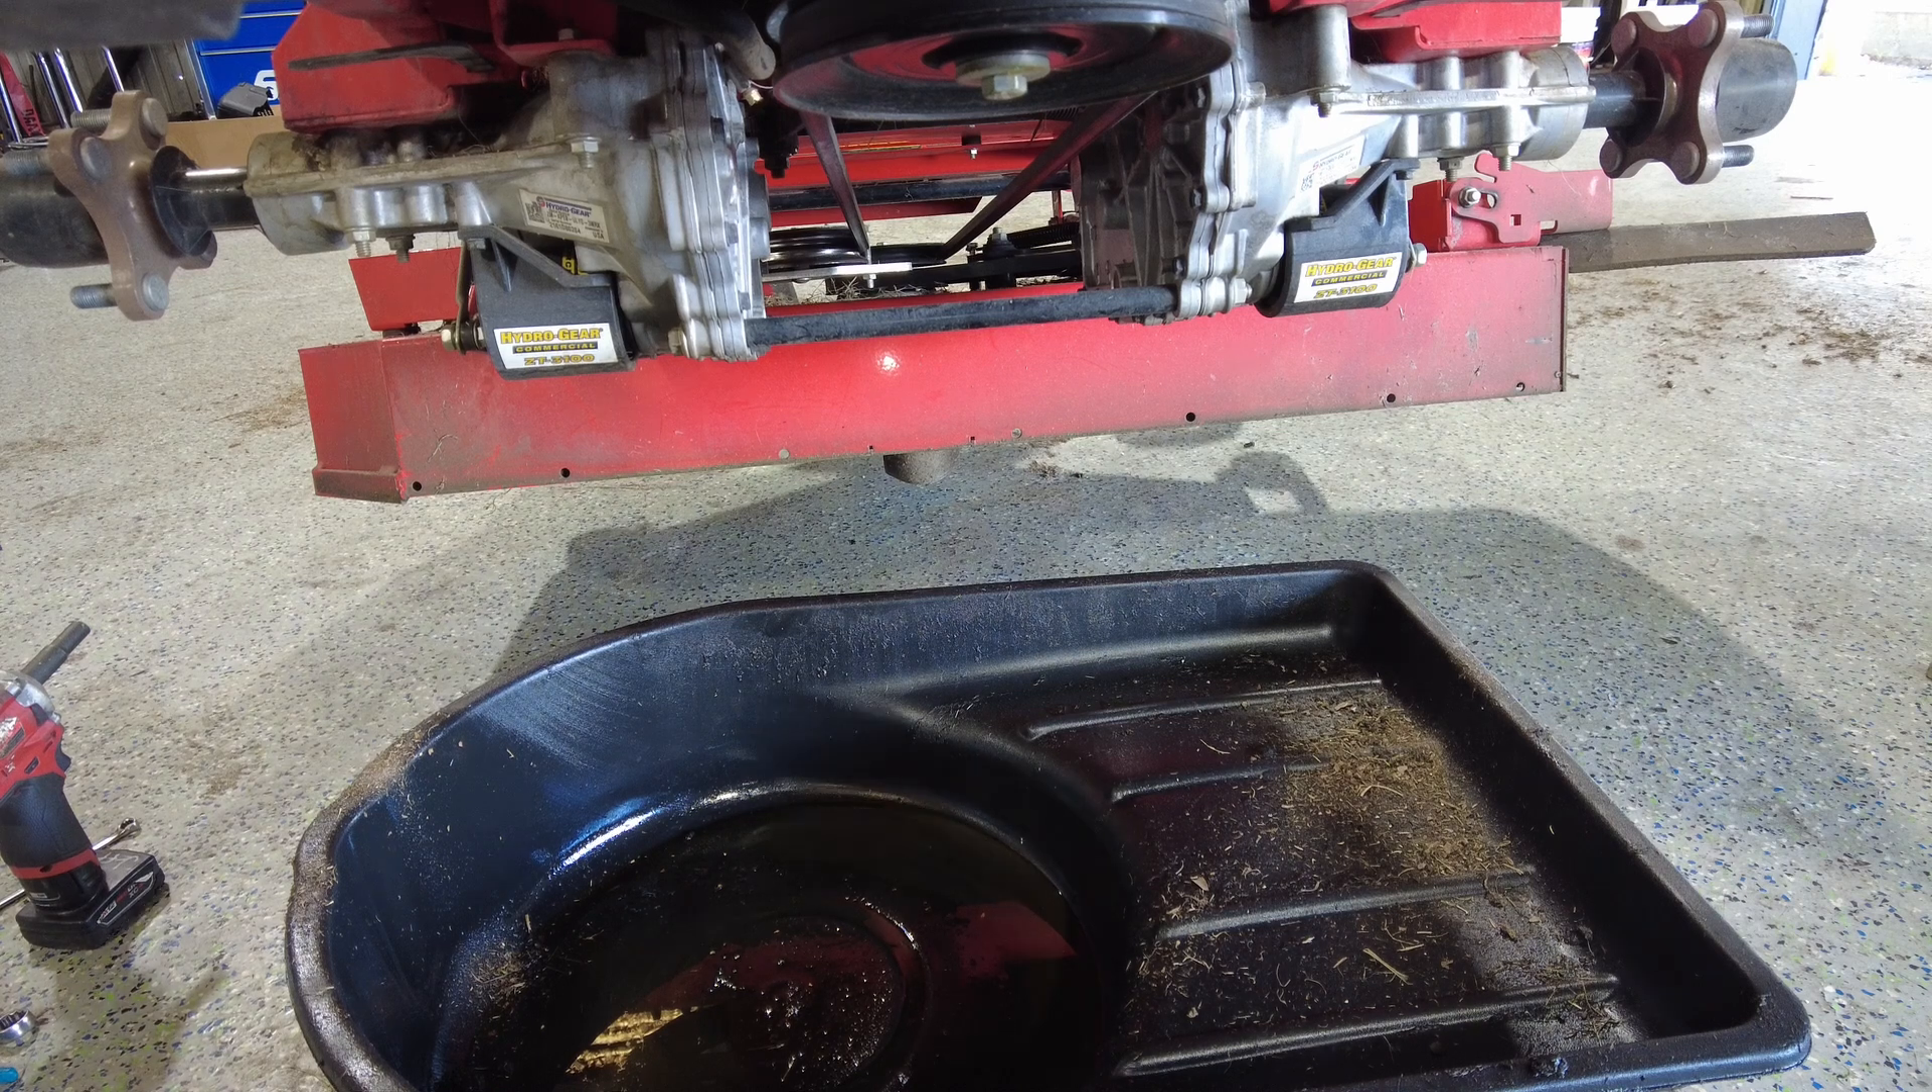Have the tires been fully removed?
Yes.